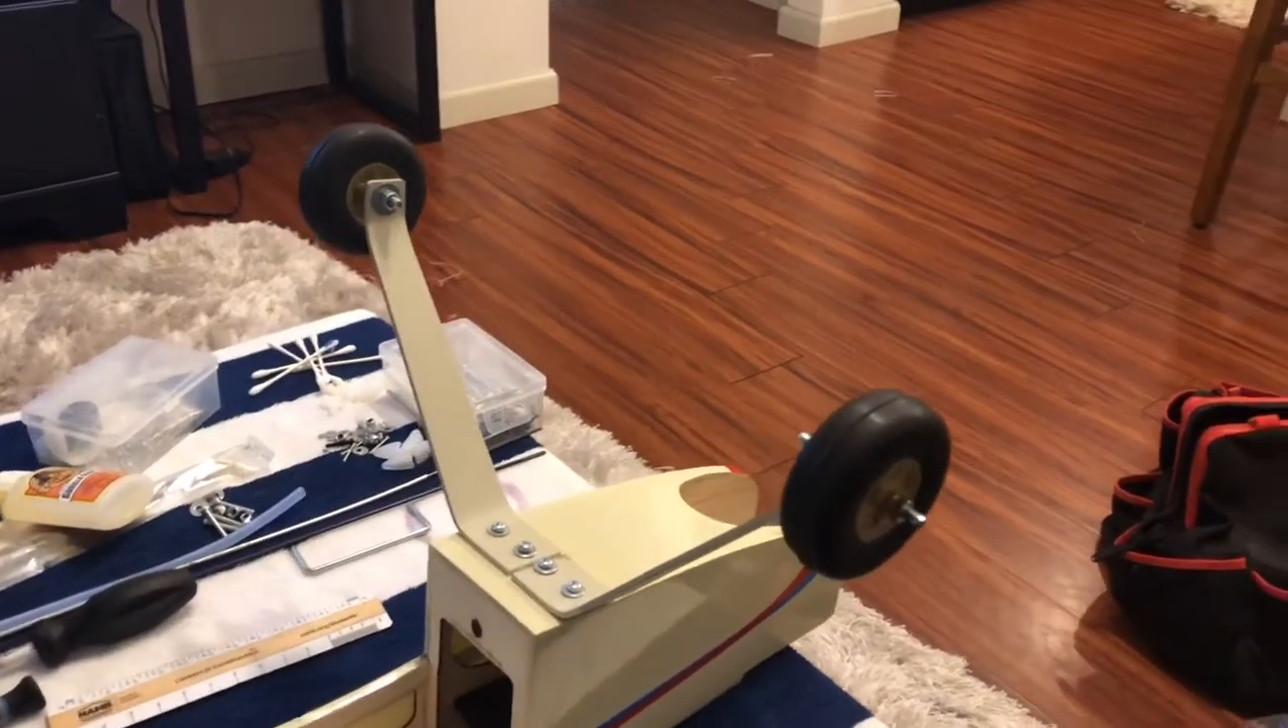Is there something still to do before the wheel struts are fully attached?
No.